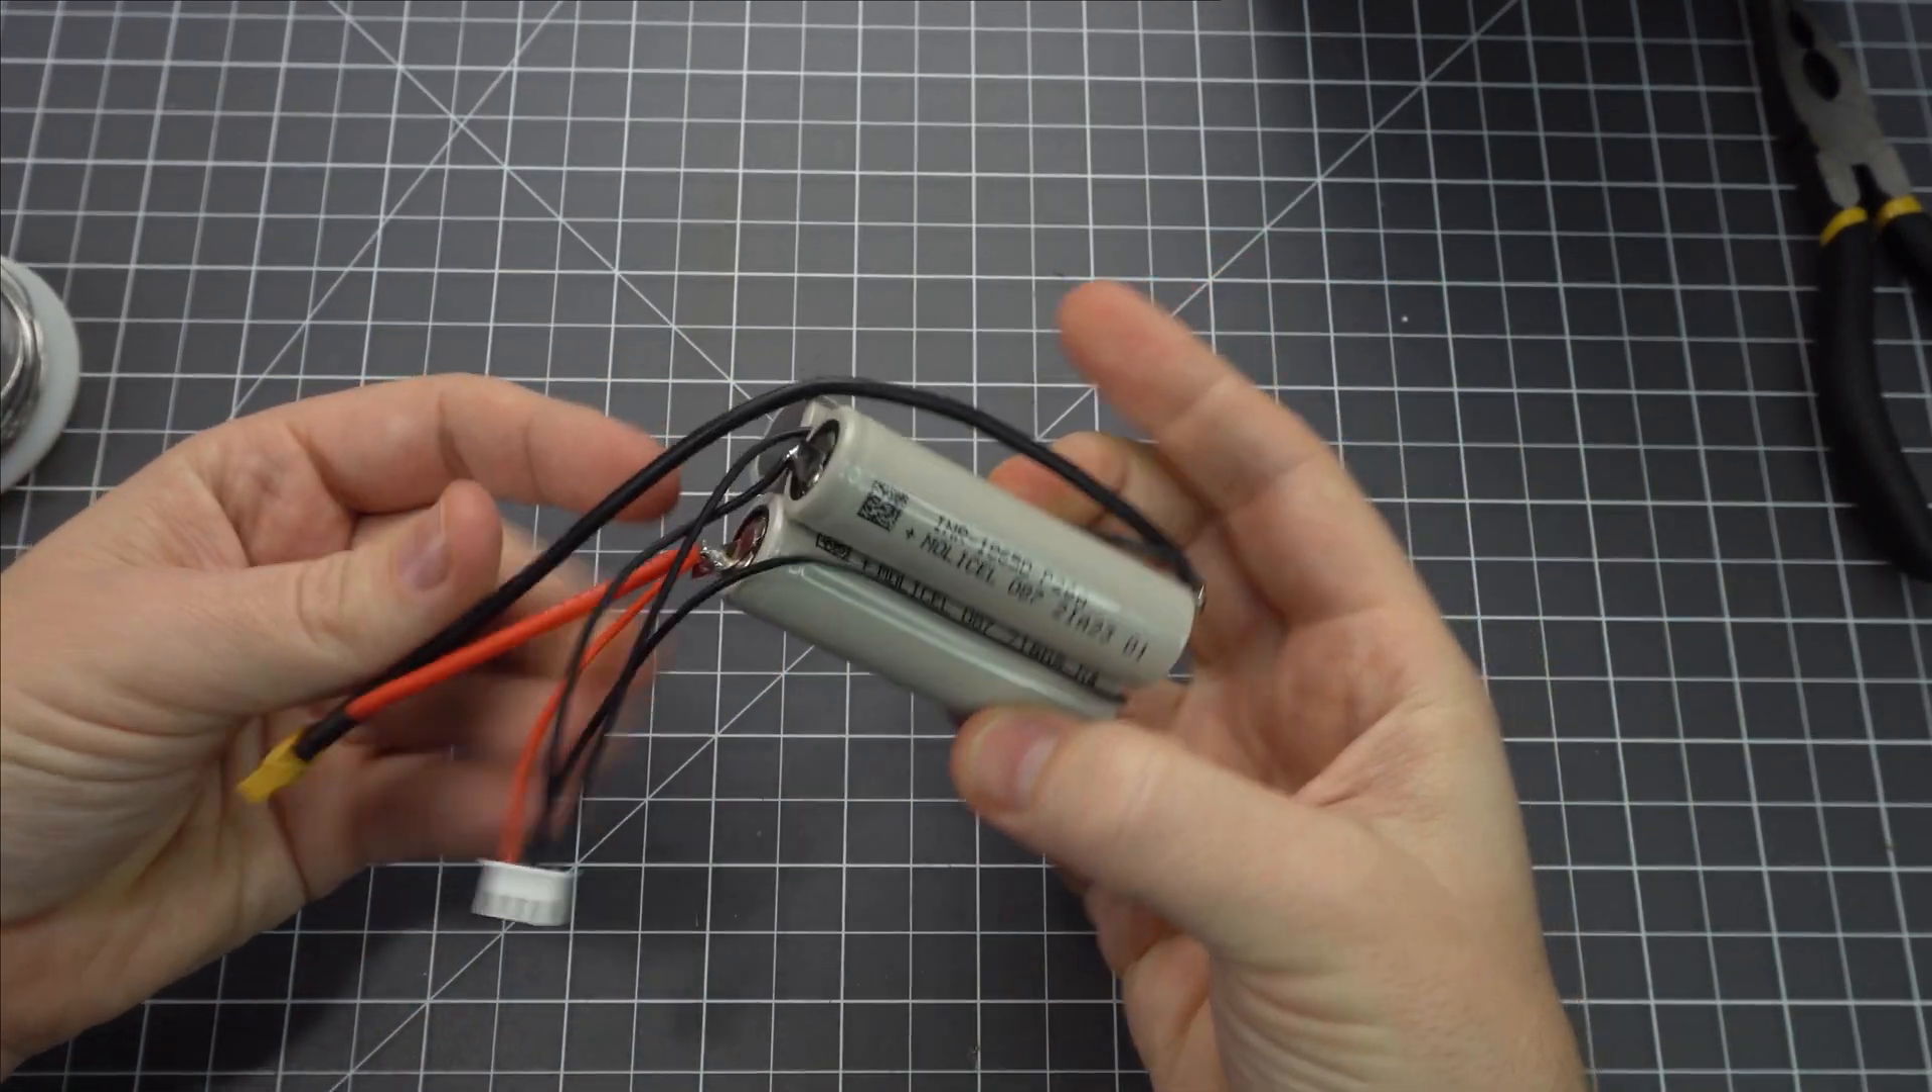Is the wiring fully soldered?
Yes.